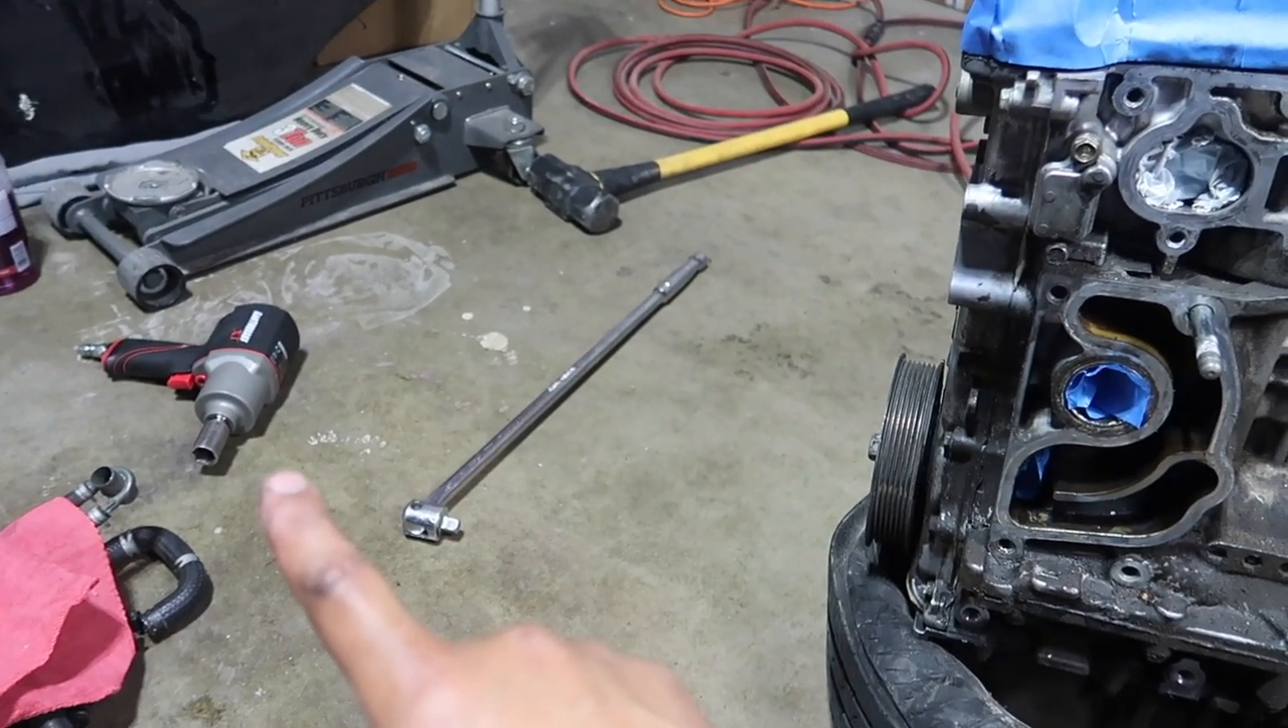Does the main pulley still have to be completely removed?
Yes.